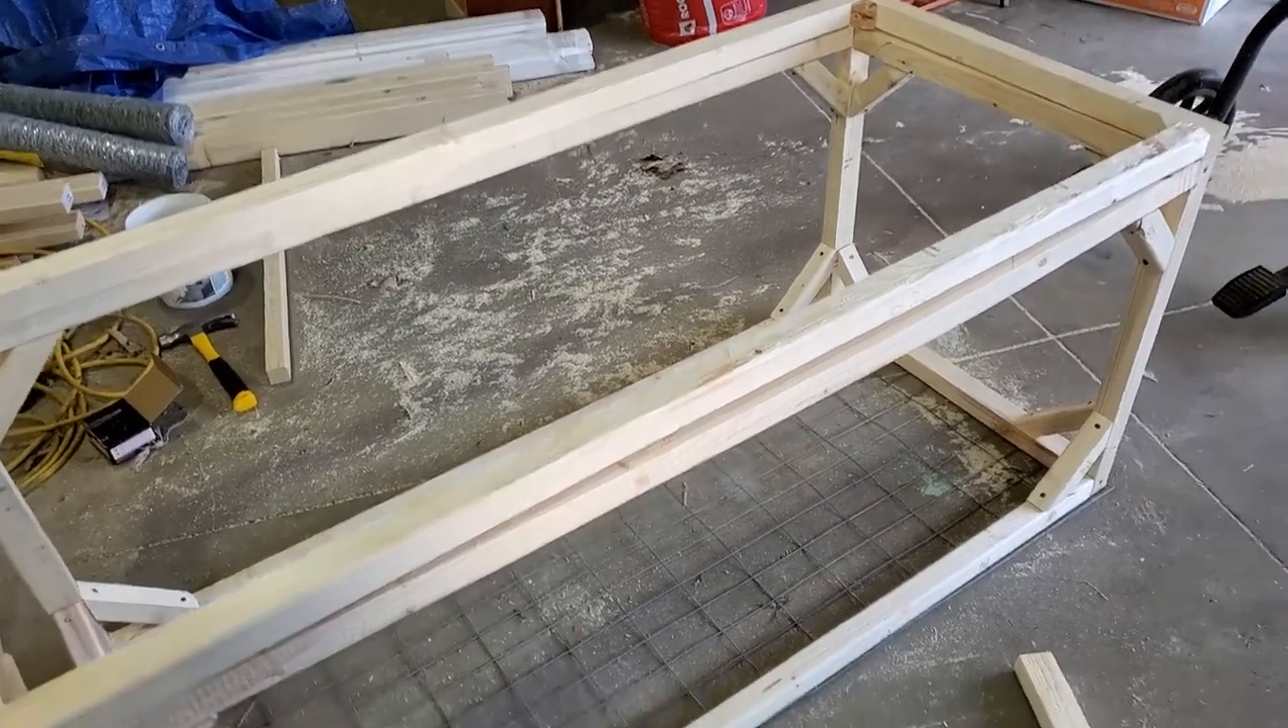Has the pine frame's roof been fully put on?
No.